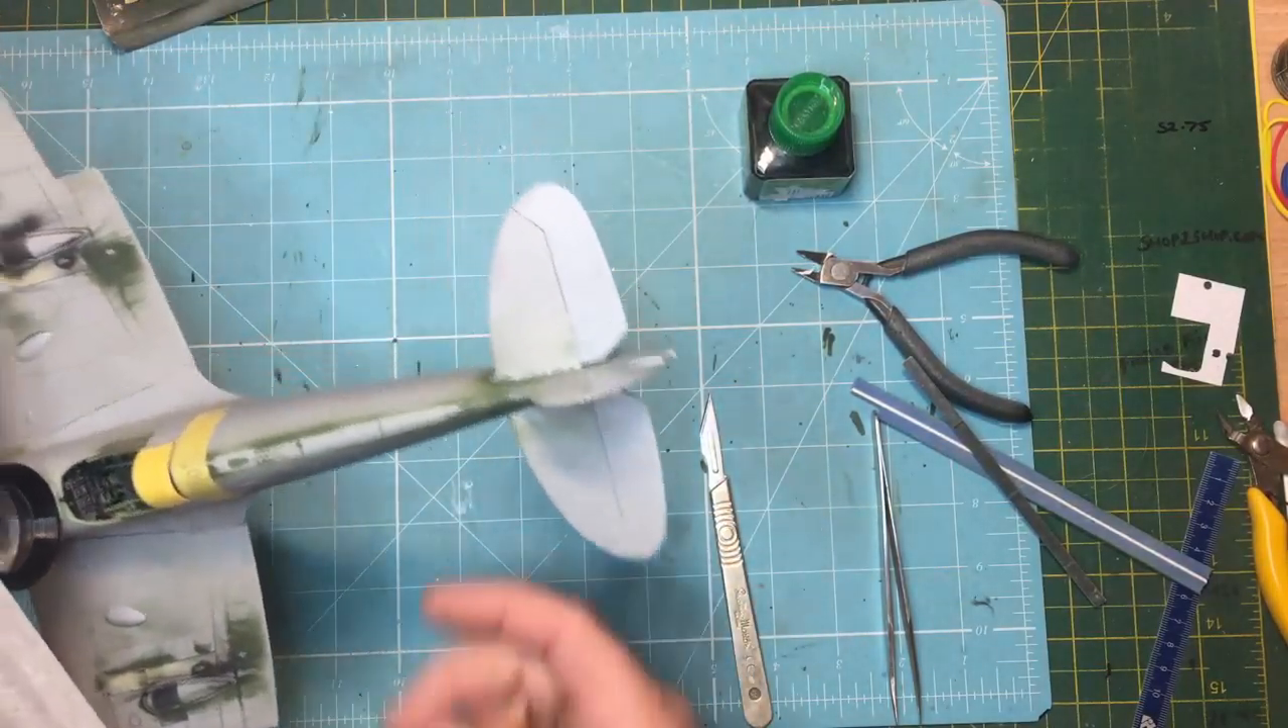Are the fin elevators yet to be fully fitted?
No.